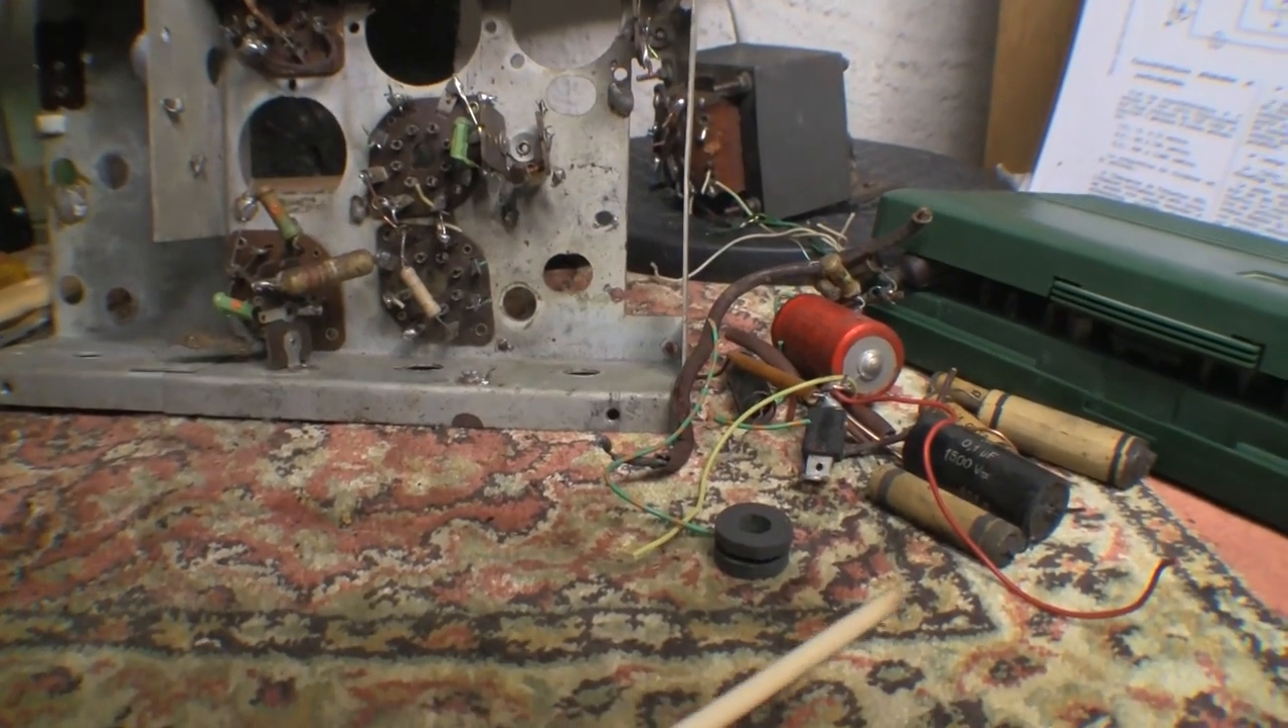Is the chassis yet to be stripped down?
Yes.